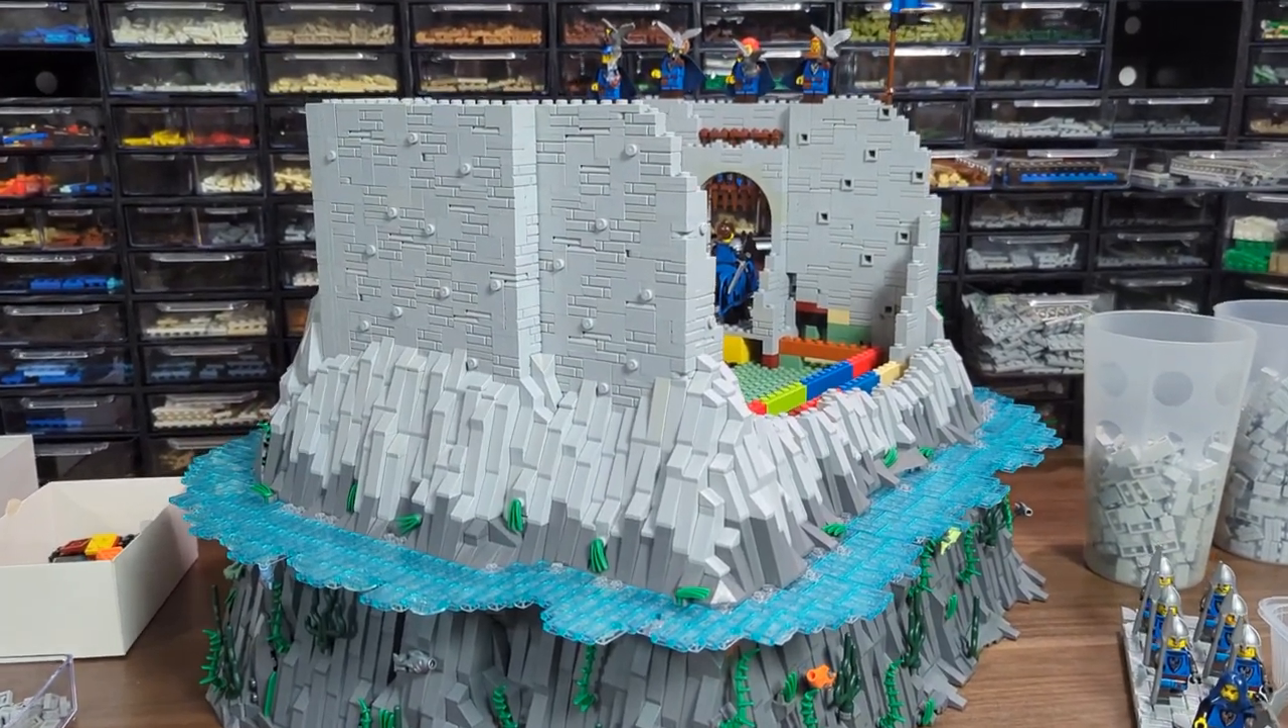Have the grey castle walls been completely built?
No.